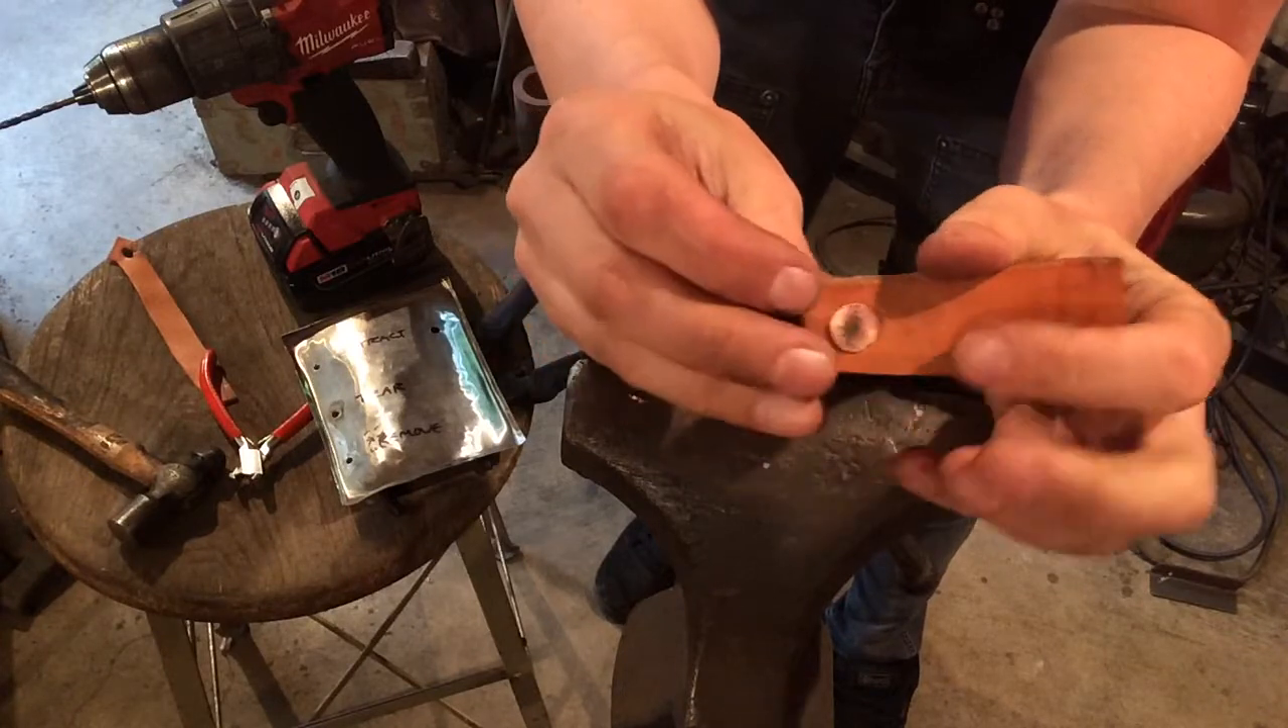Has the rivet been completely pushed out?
No.